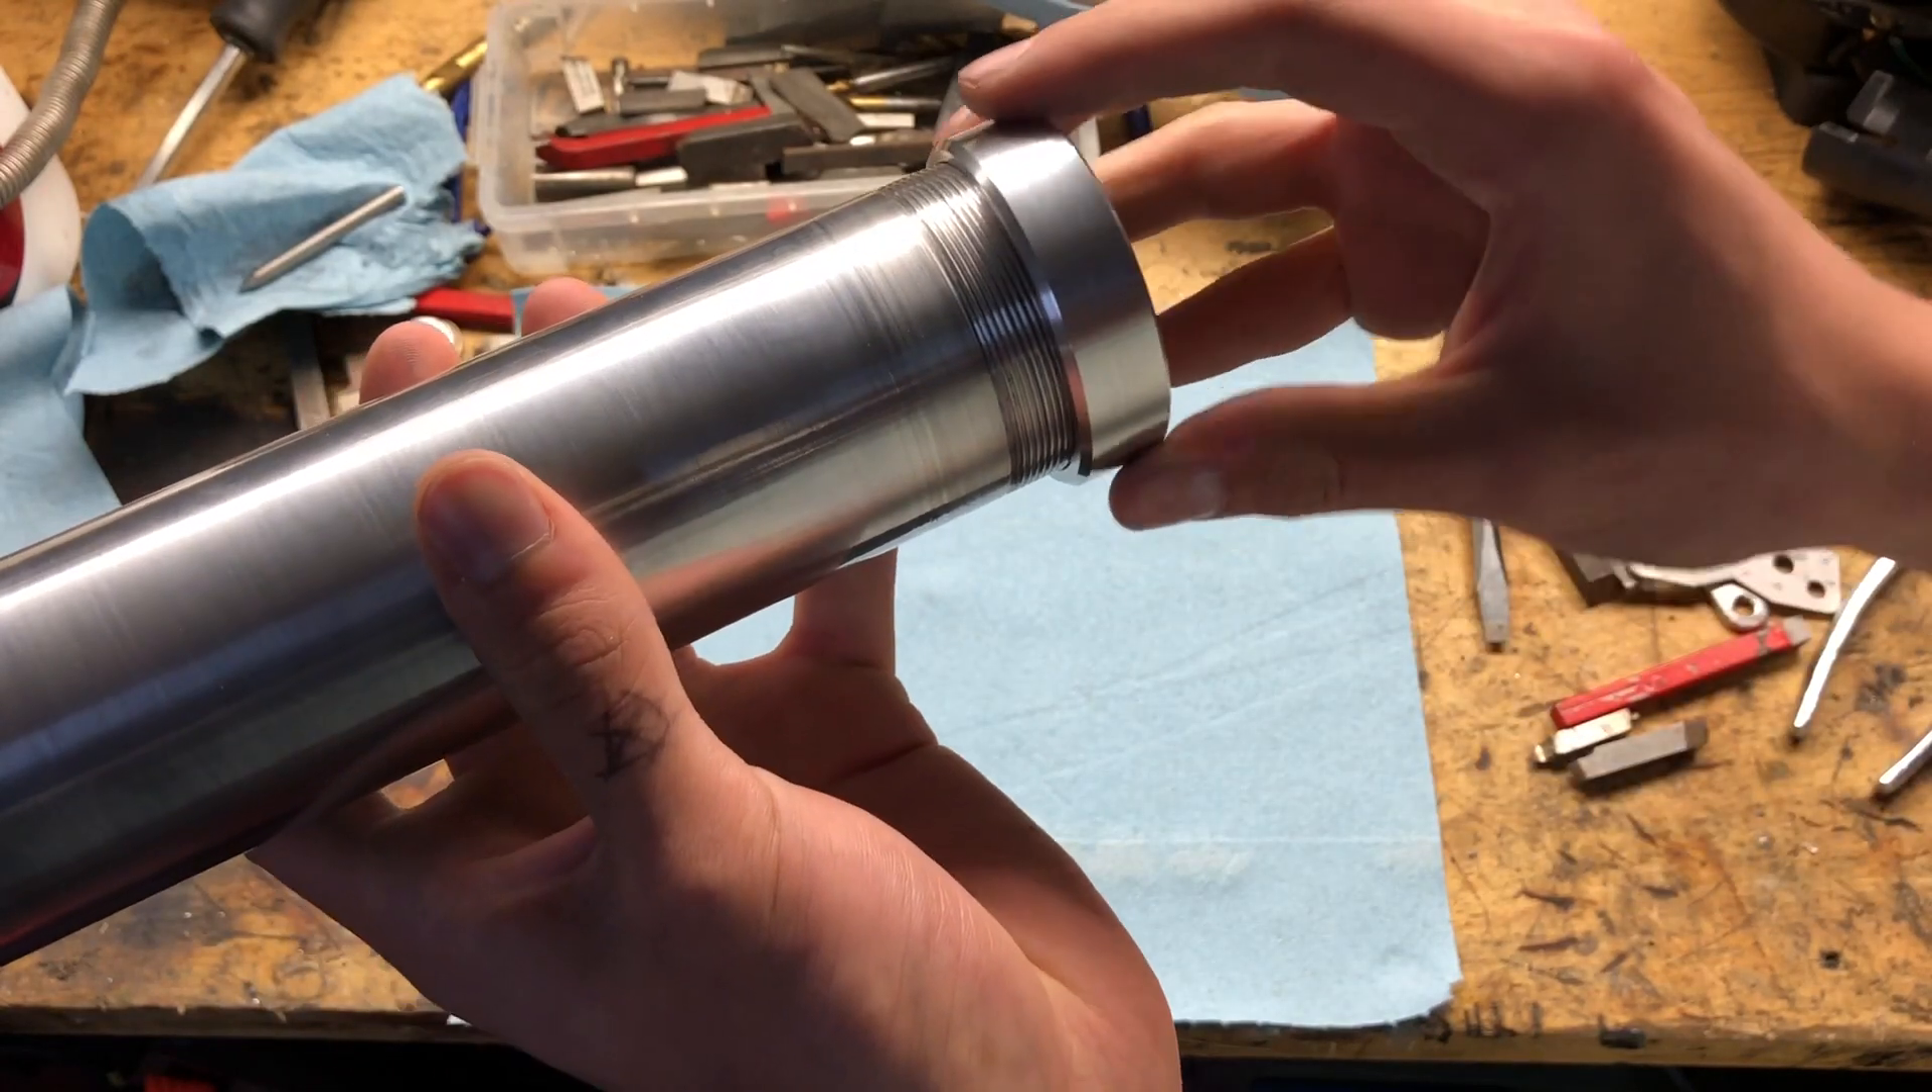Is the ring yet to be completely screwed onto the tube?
Yes.